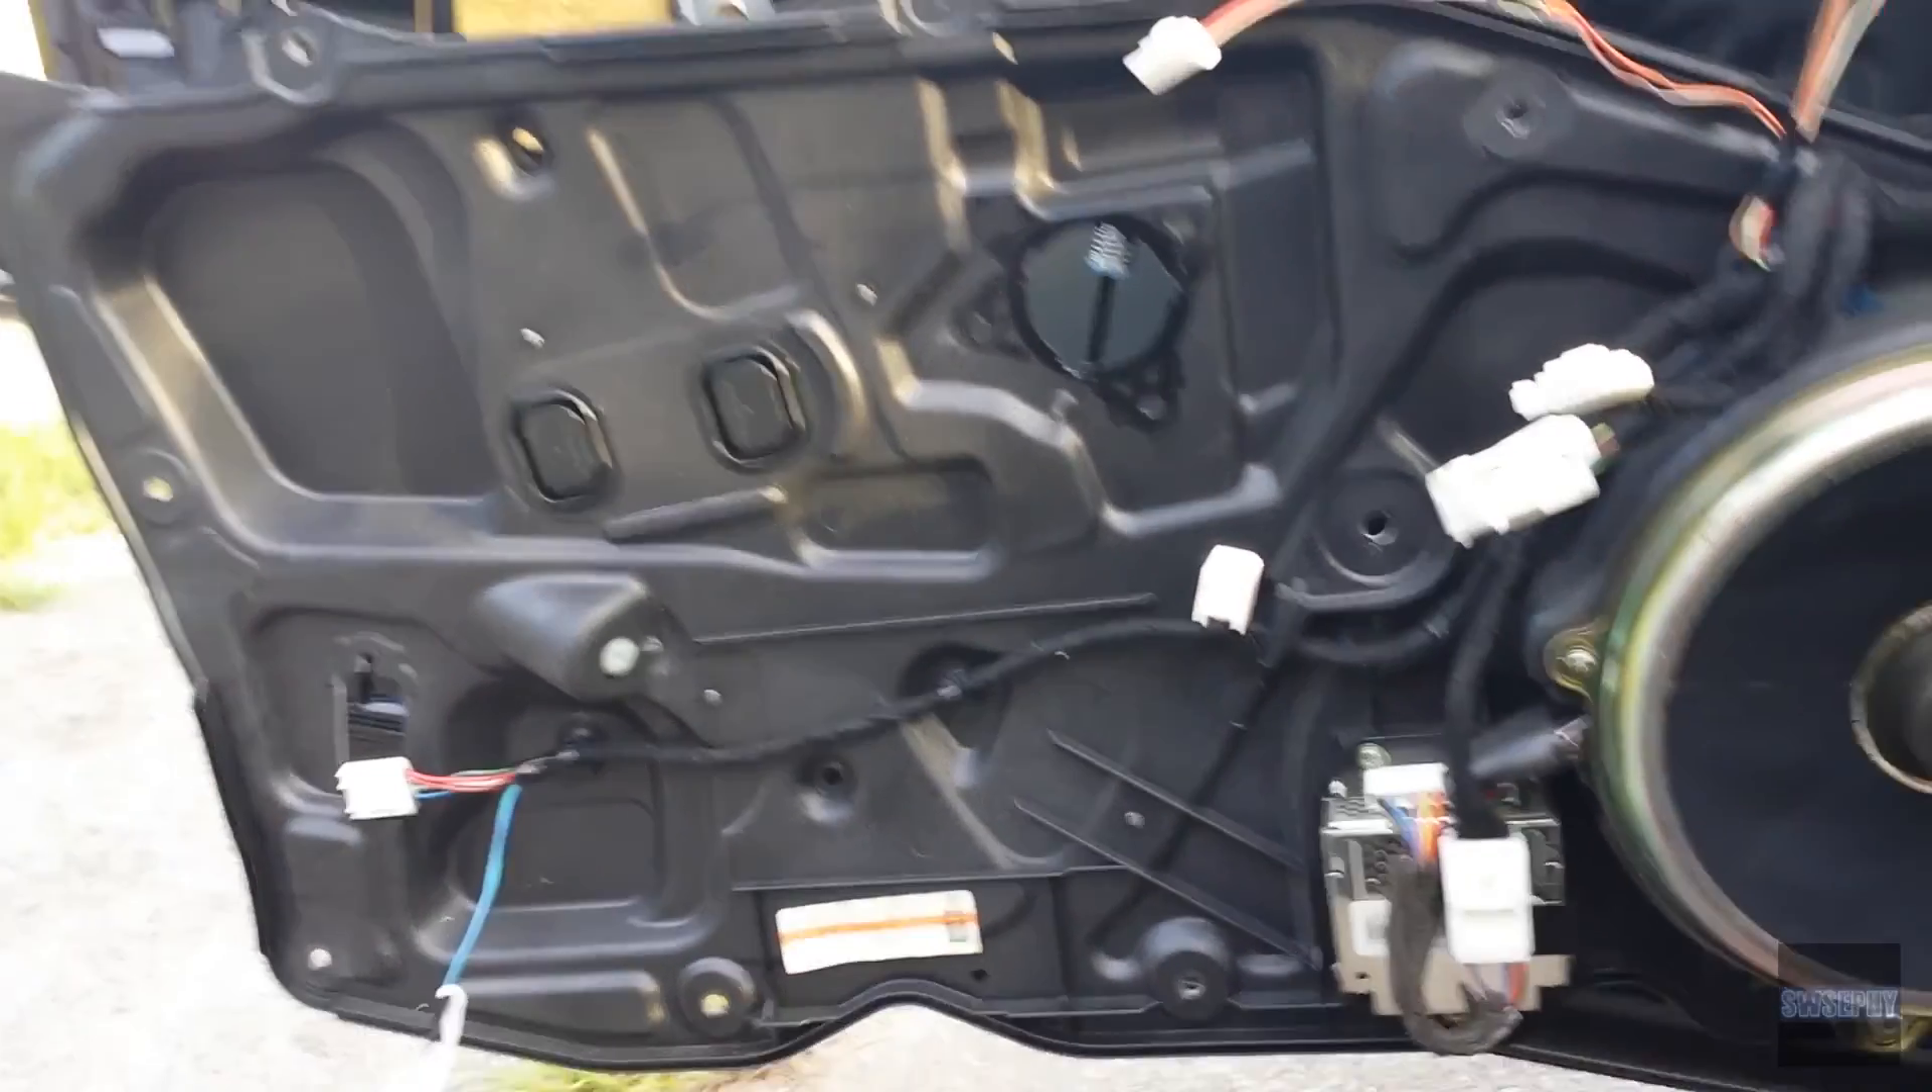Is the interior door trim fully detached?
Yes.